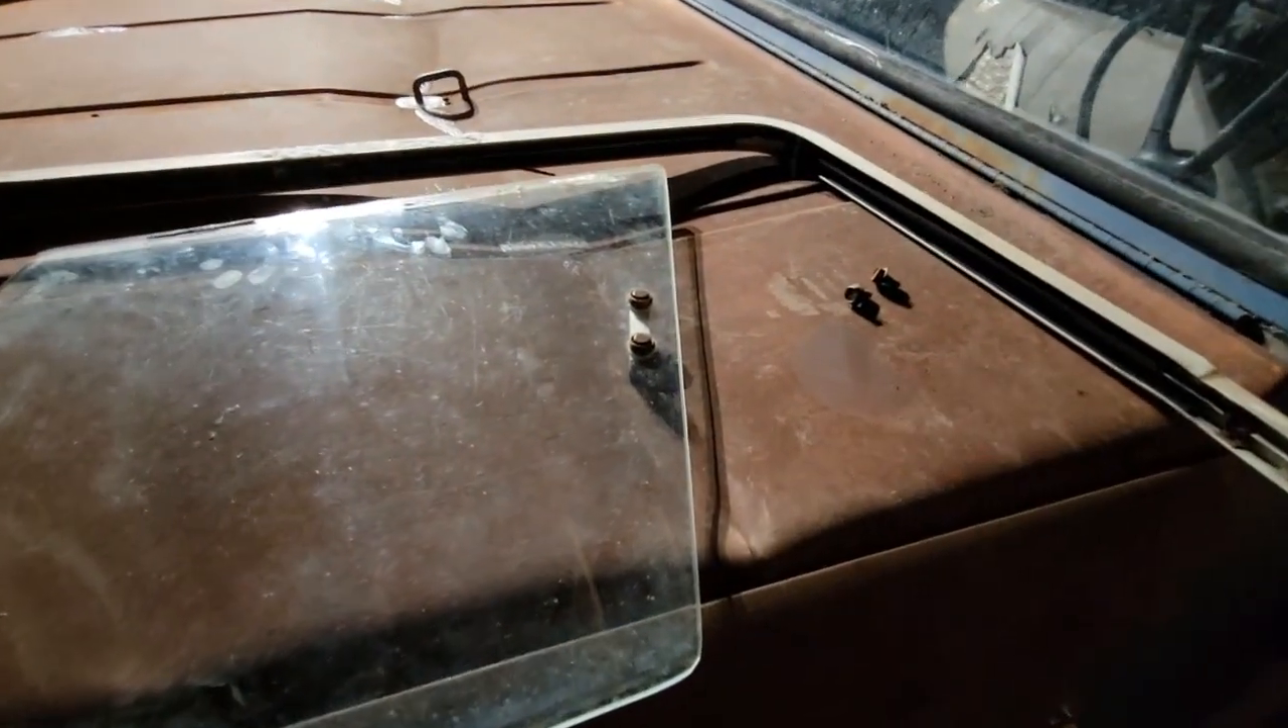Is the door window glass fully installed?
No.